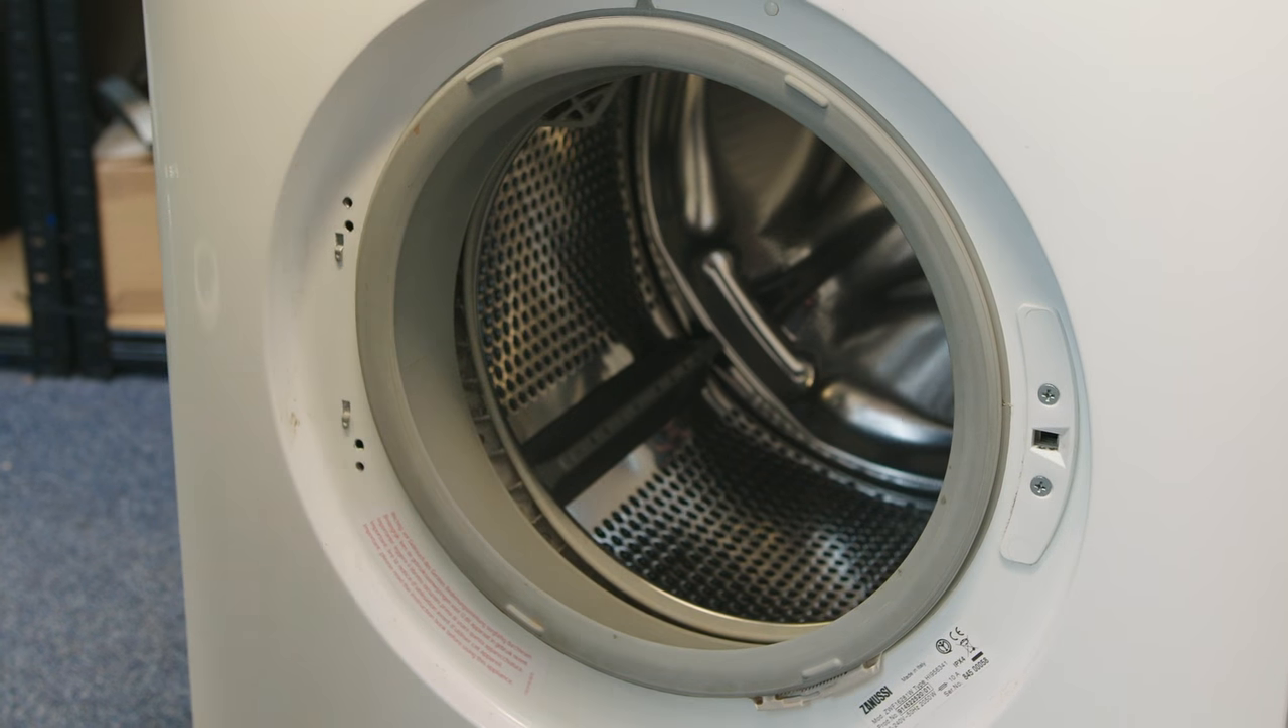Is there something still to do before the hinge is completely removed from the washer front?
No.